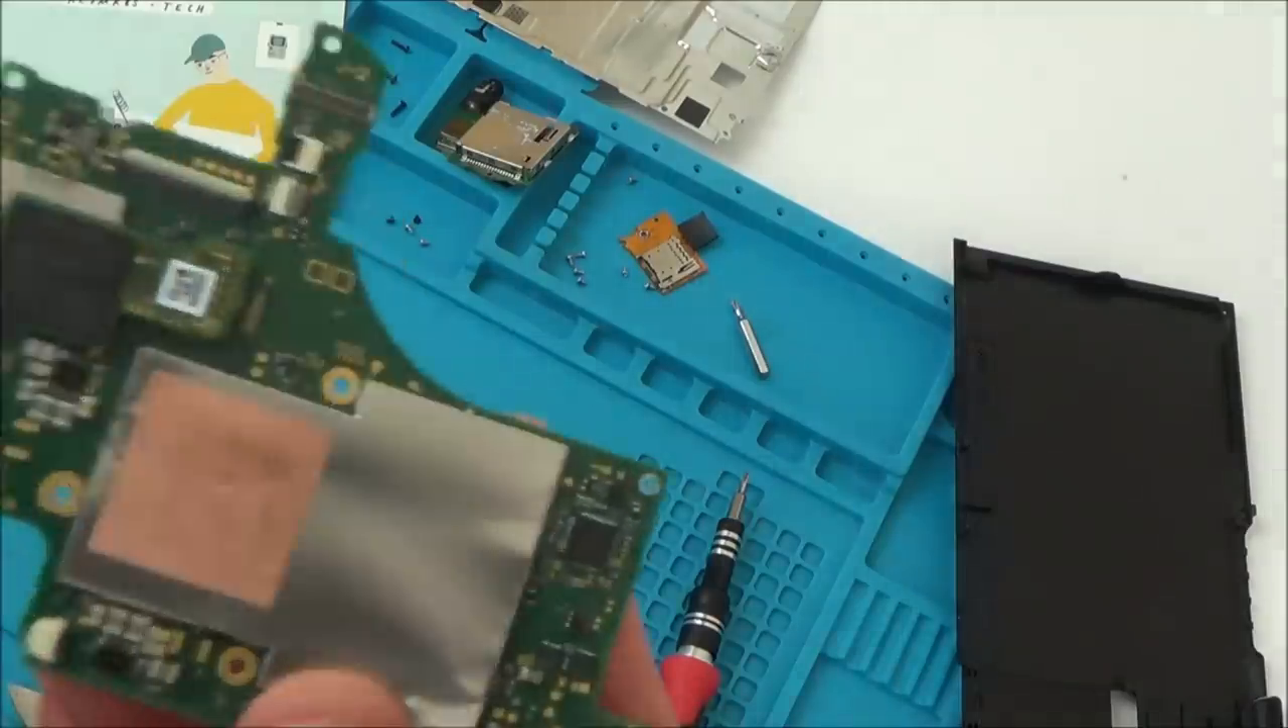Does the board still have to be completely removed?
No.